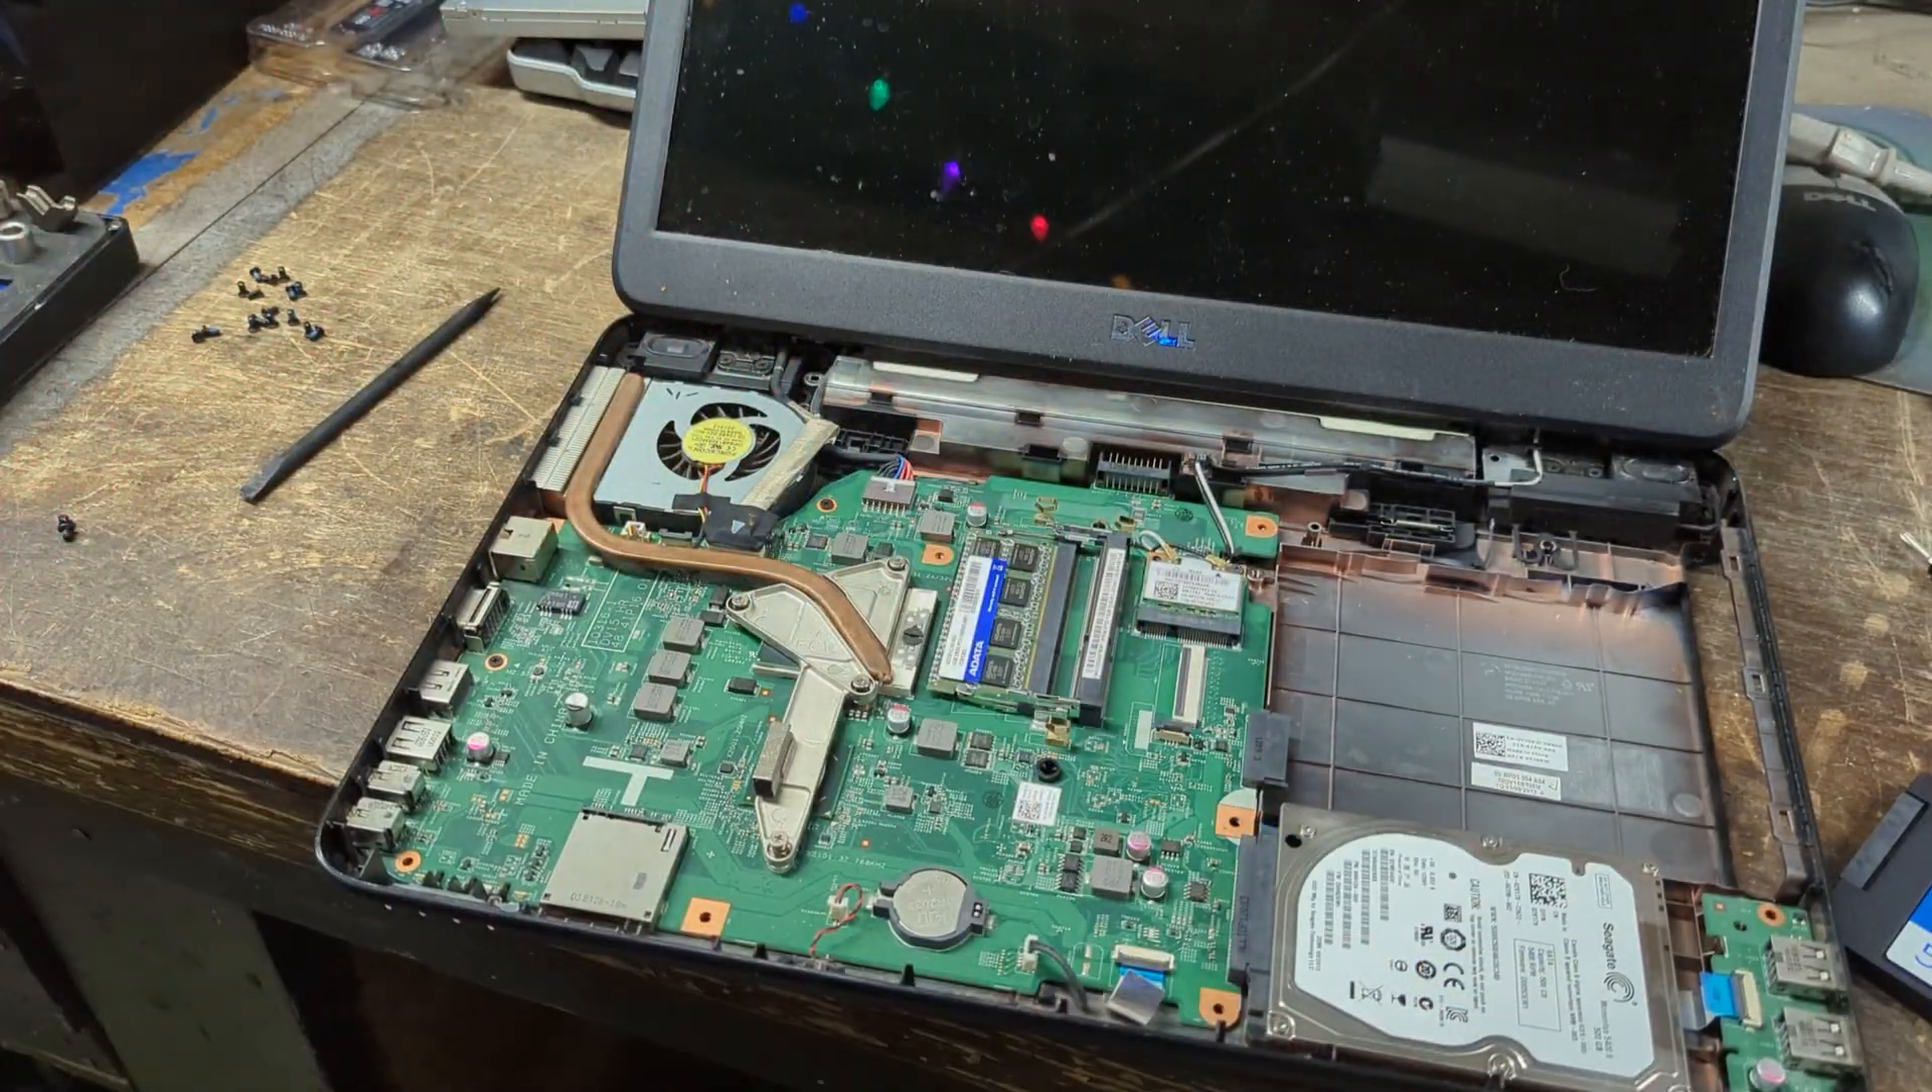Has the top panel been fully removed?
Yes.